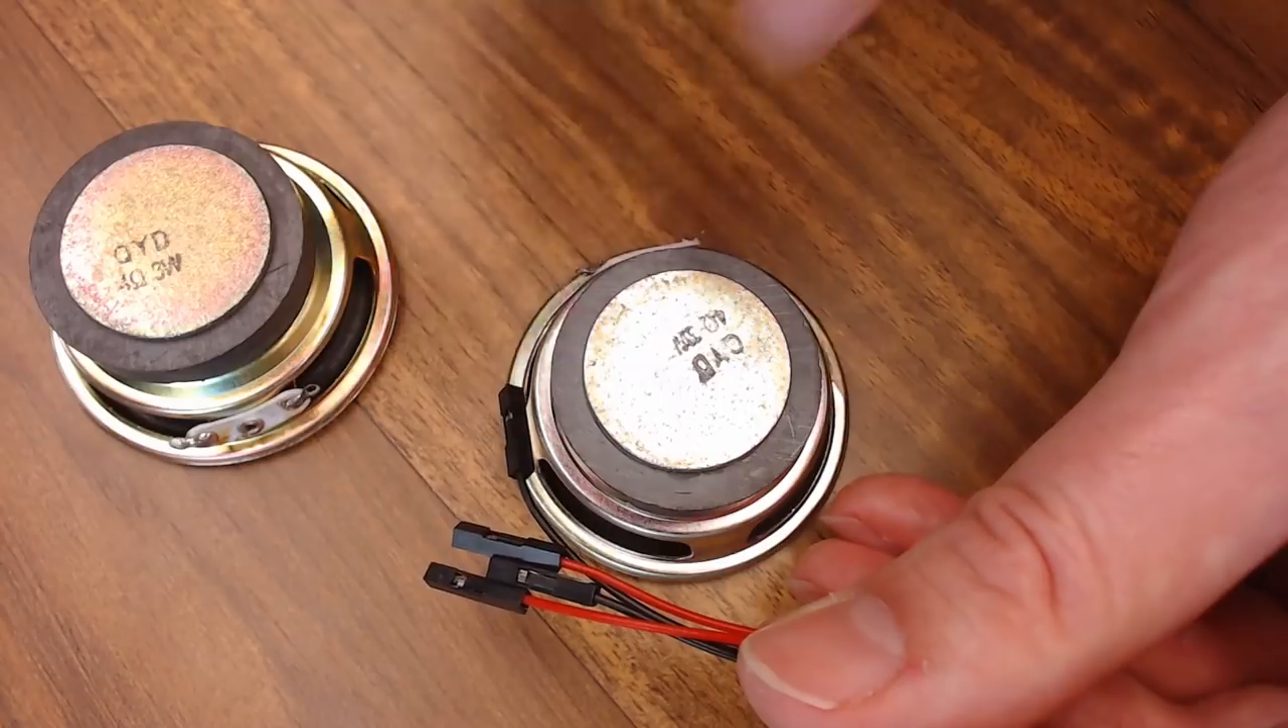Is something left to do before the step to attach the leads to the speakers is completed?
Yes.